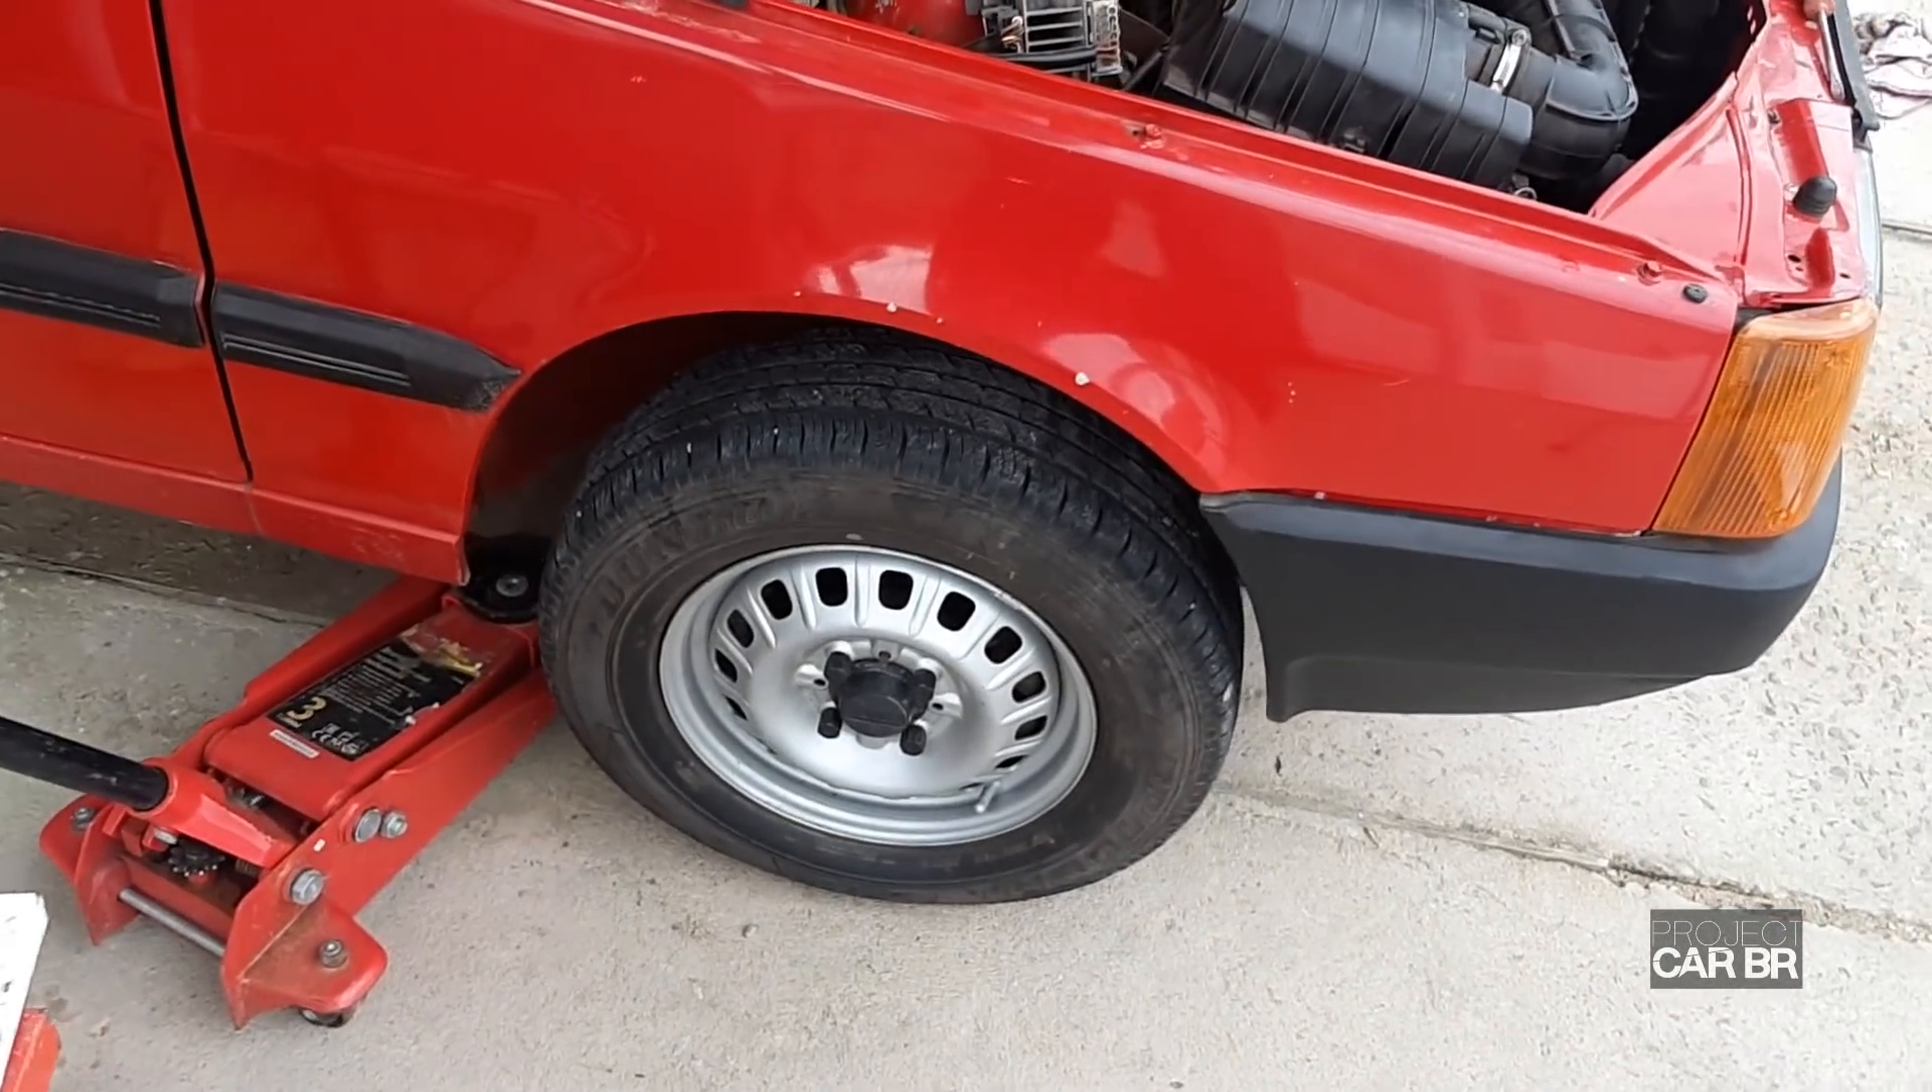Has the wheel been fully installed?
Yes.